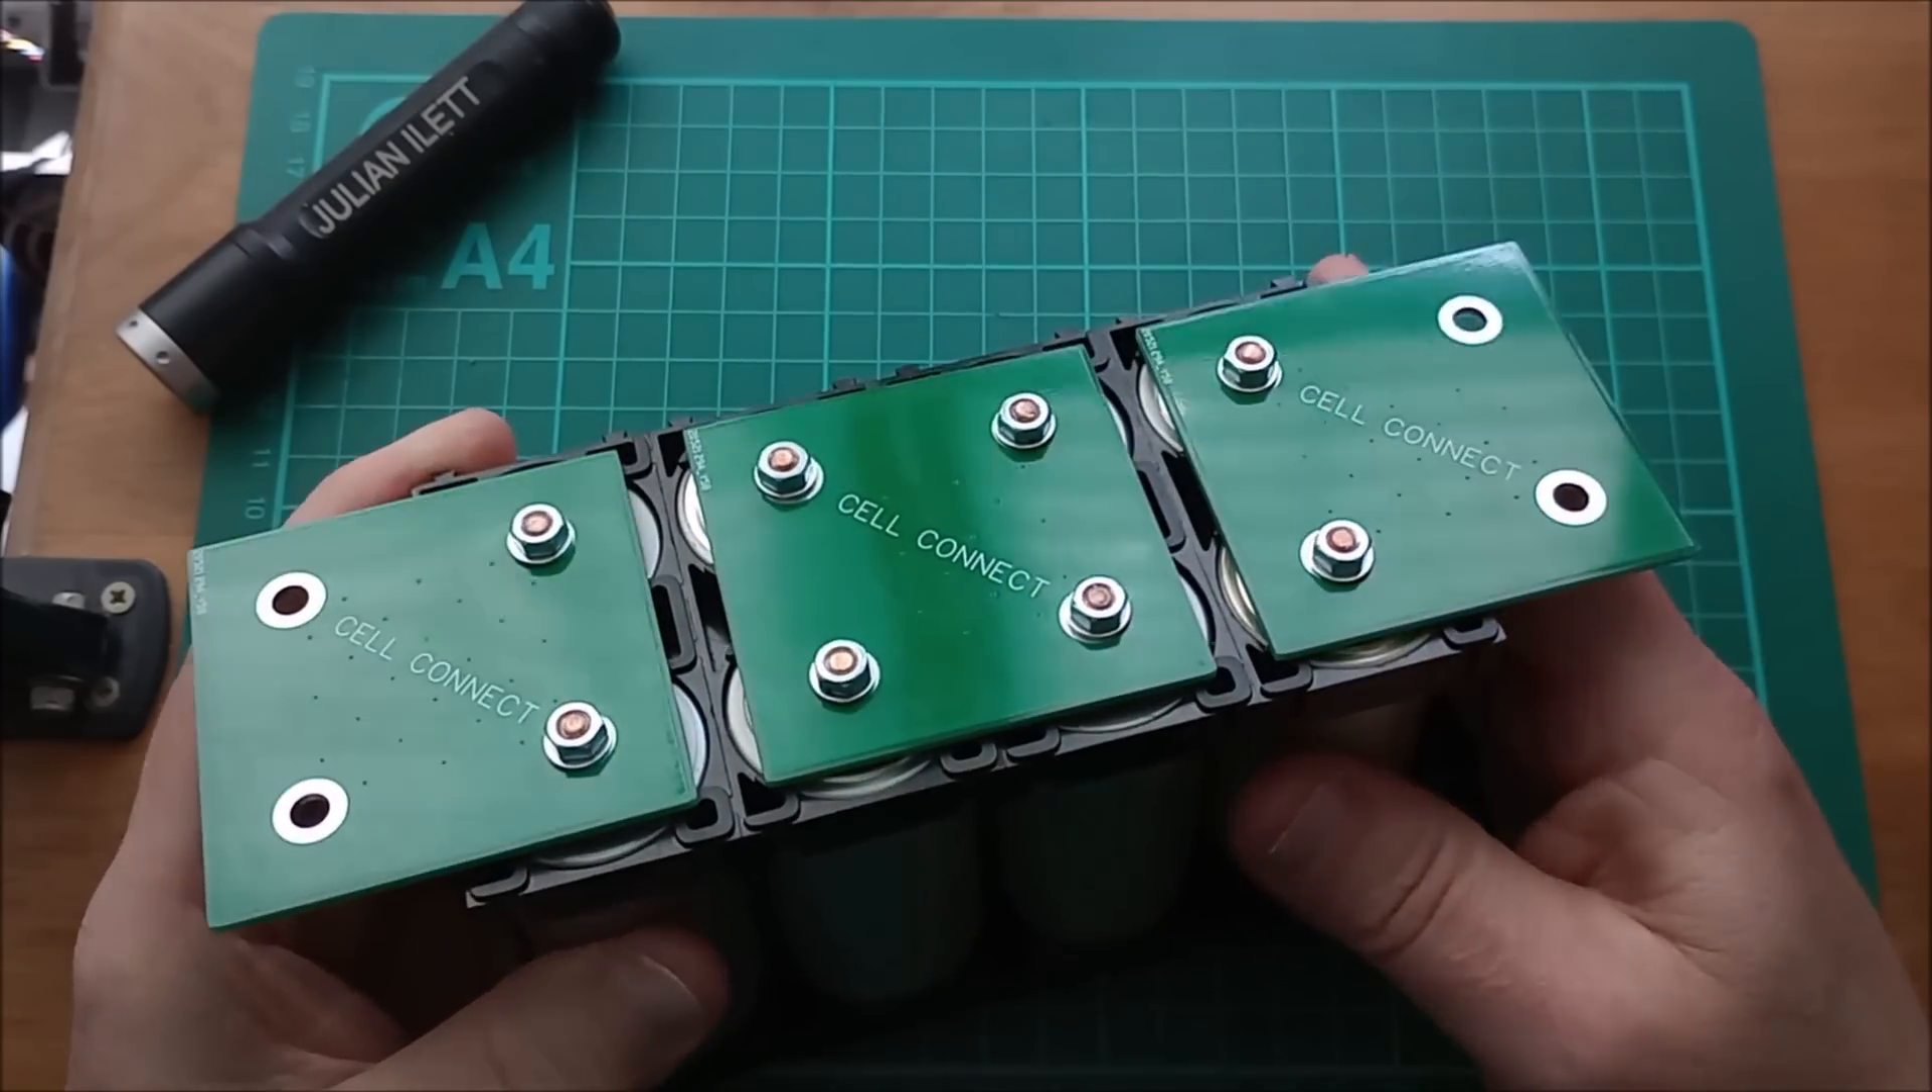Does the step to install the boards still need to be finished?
No.